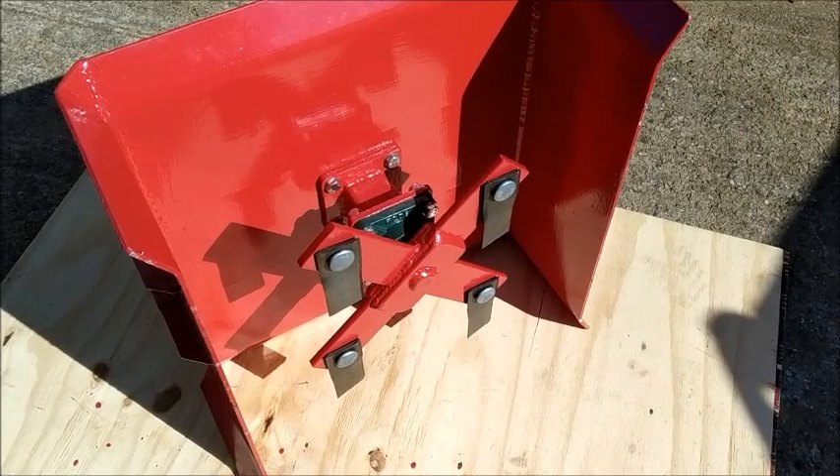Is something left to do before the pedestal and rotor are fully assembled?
No.